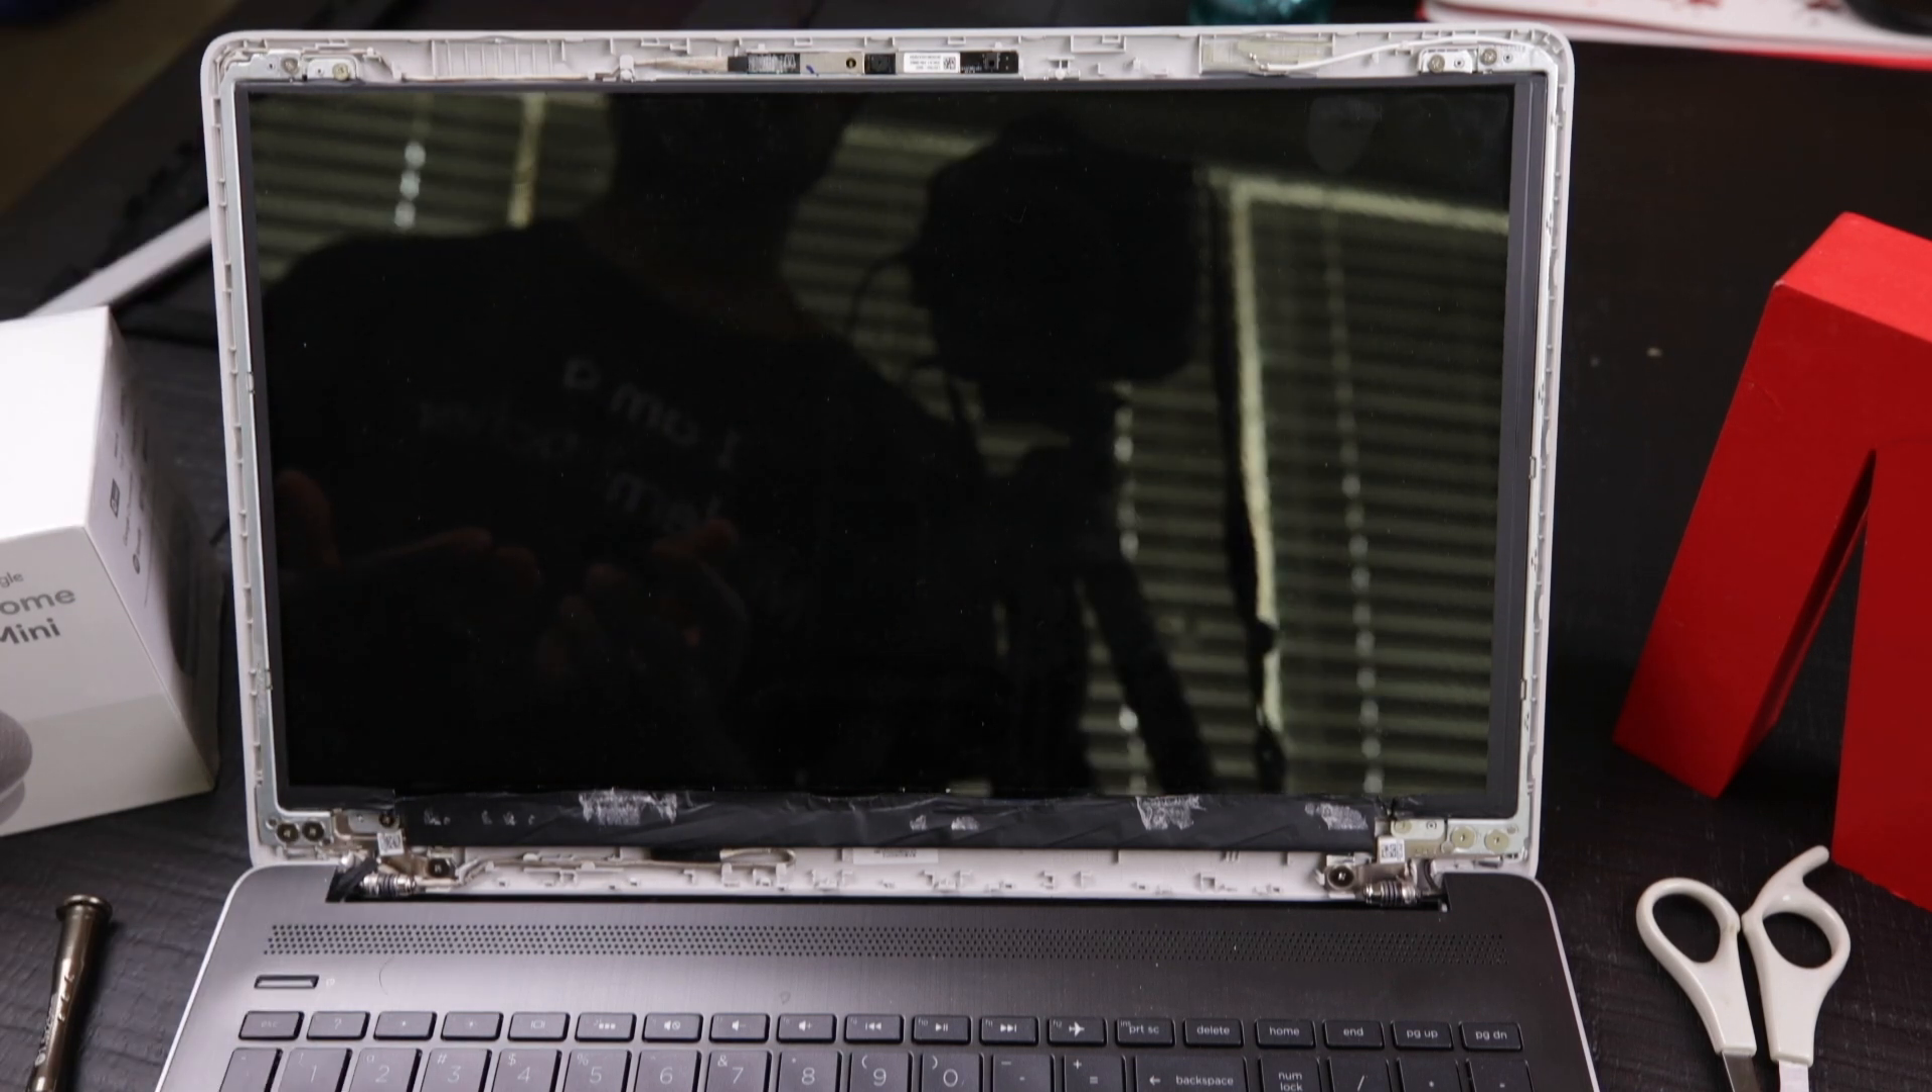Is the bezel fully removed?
Yes.